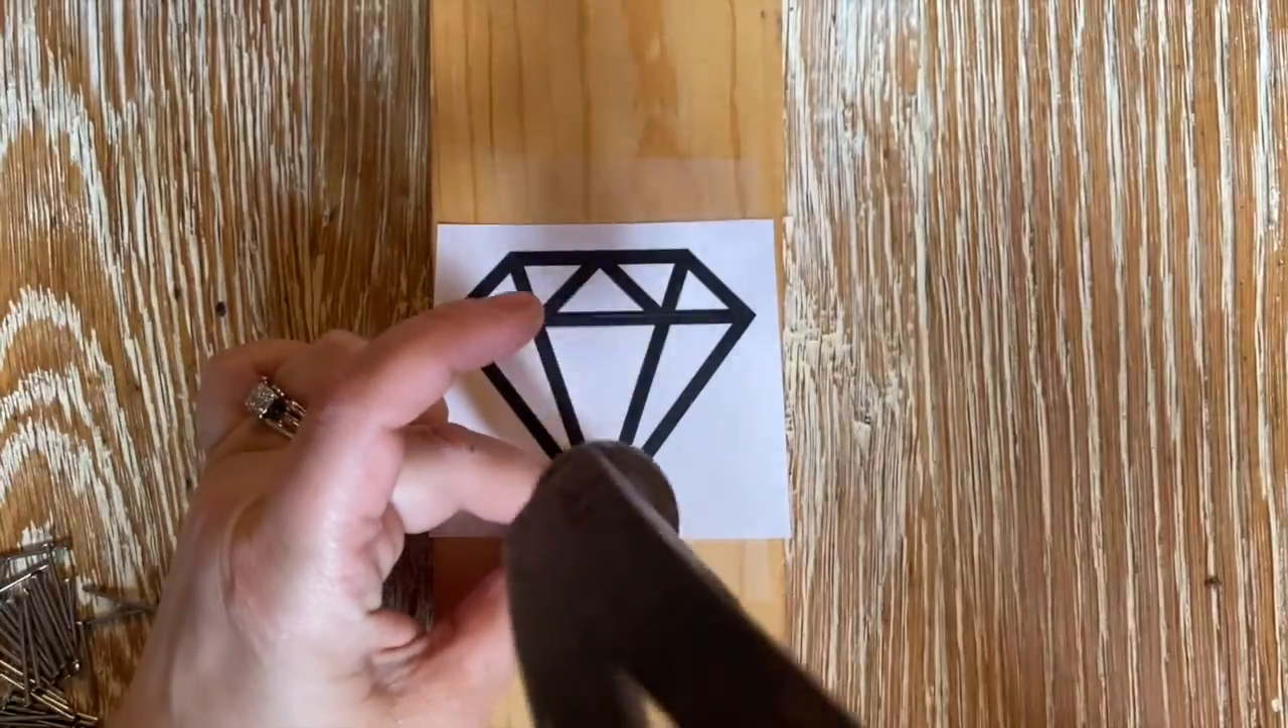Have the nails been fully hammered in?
No.